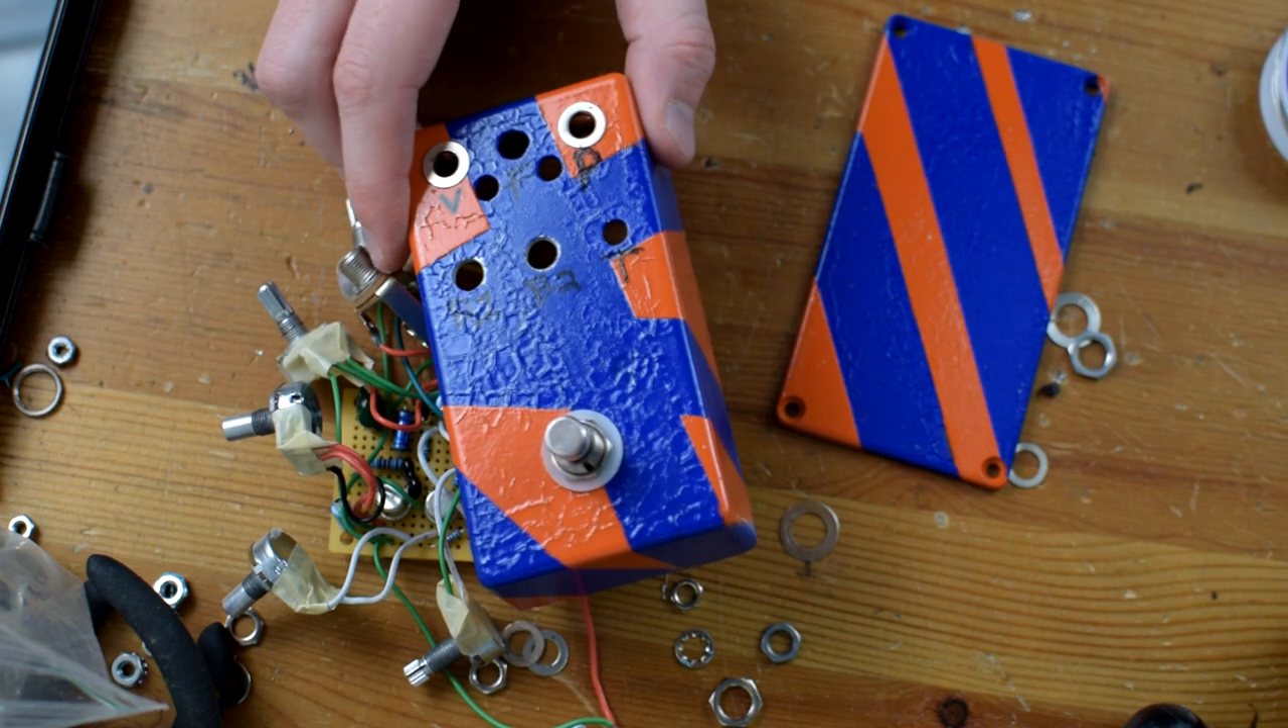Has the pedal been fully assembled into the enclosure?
No.